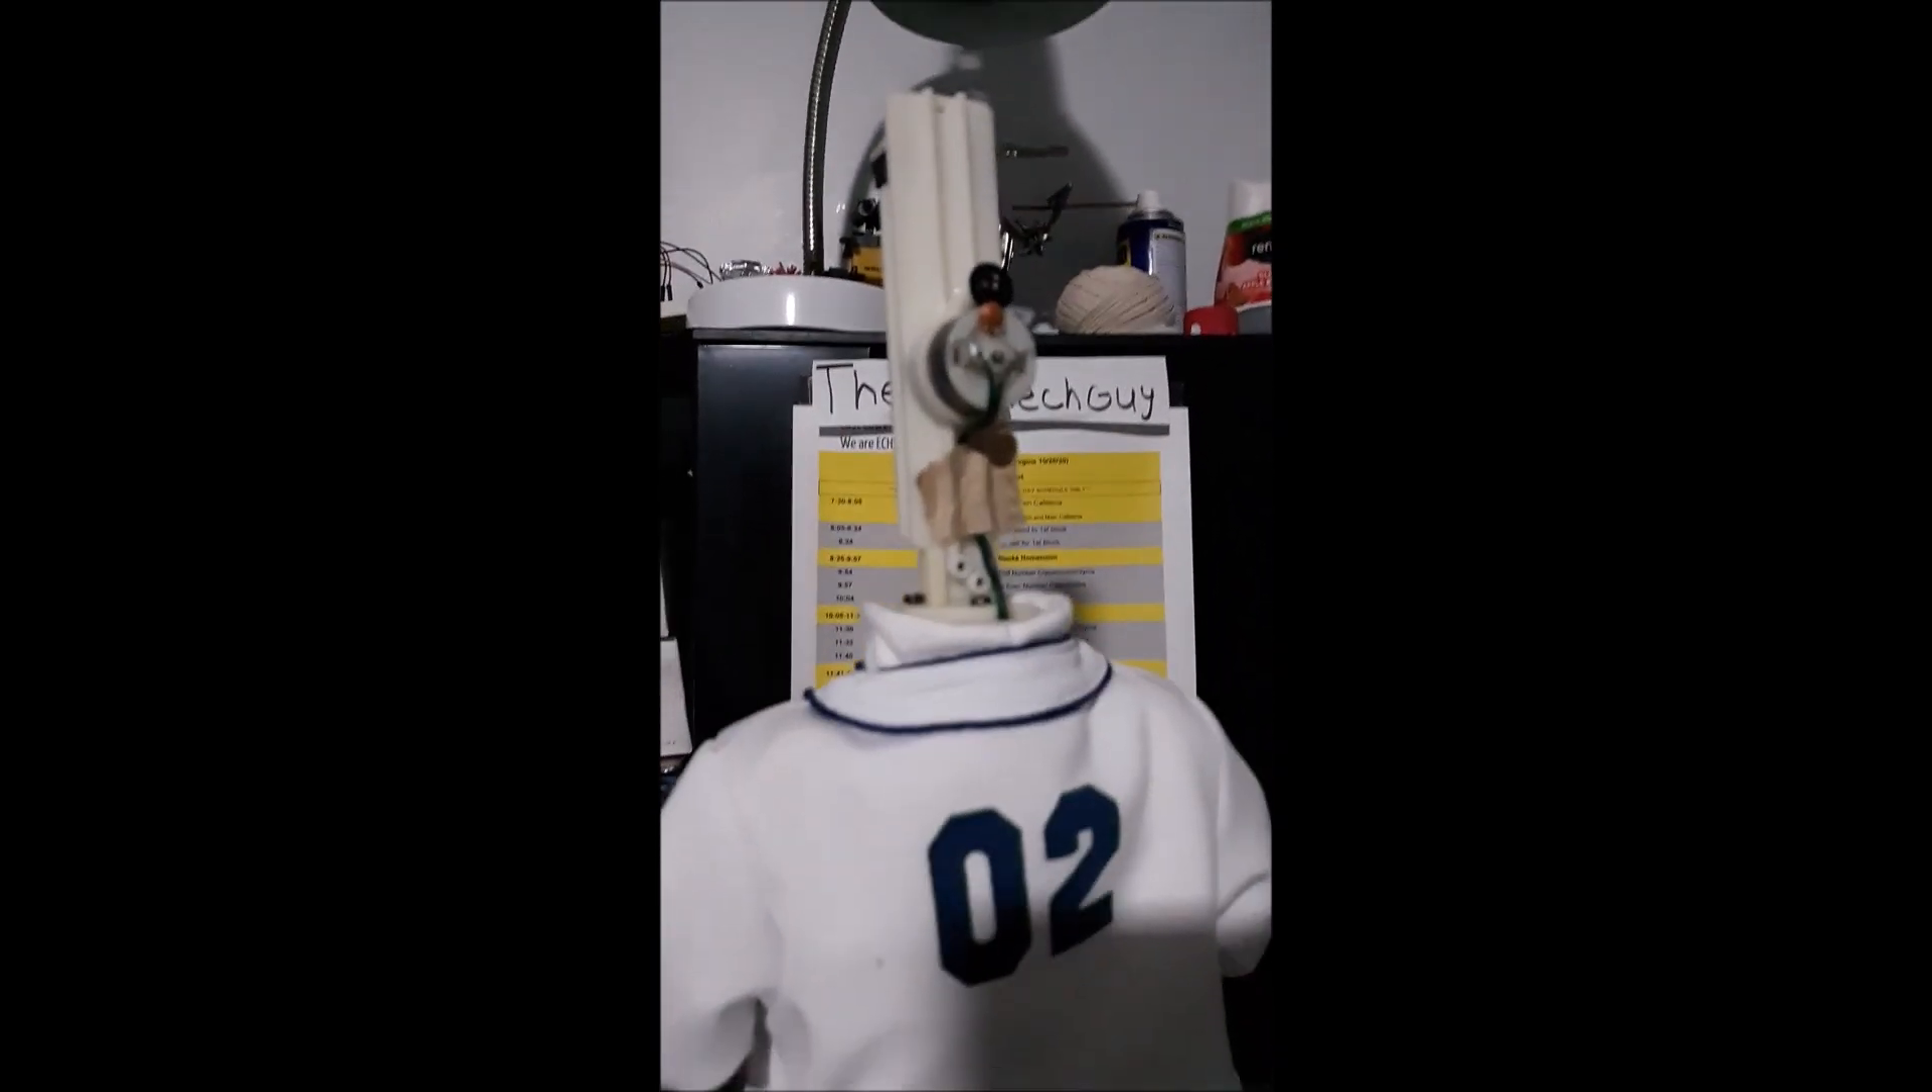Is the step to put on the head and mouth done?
No.